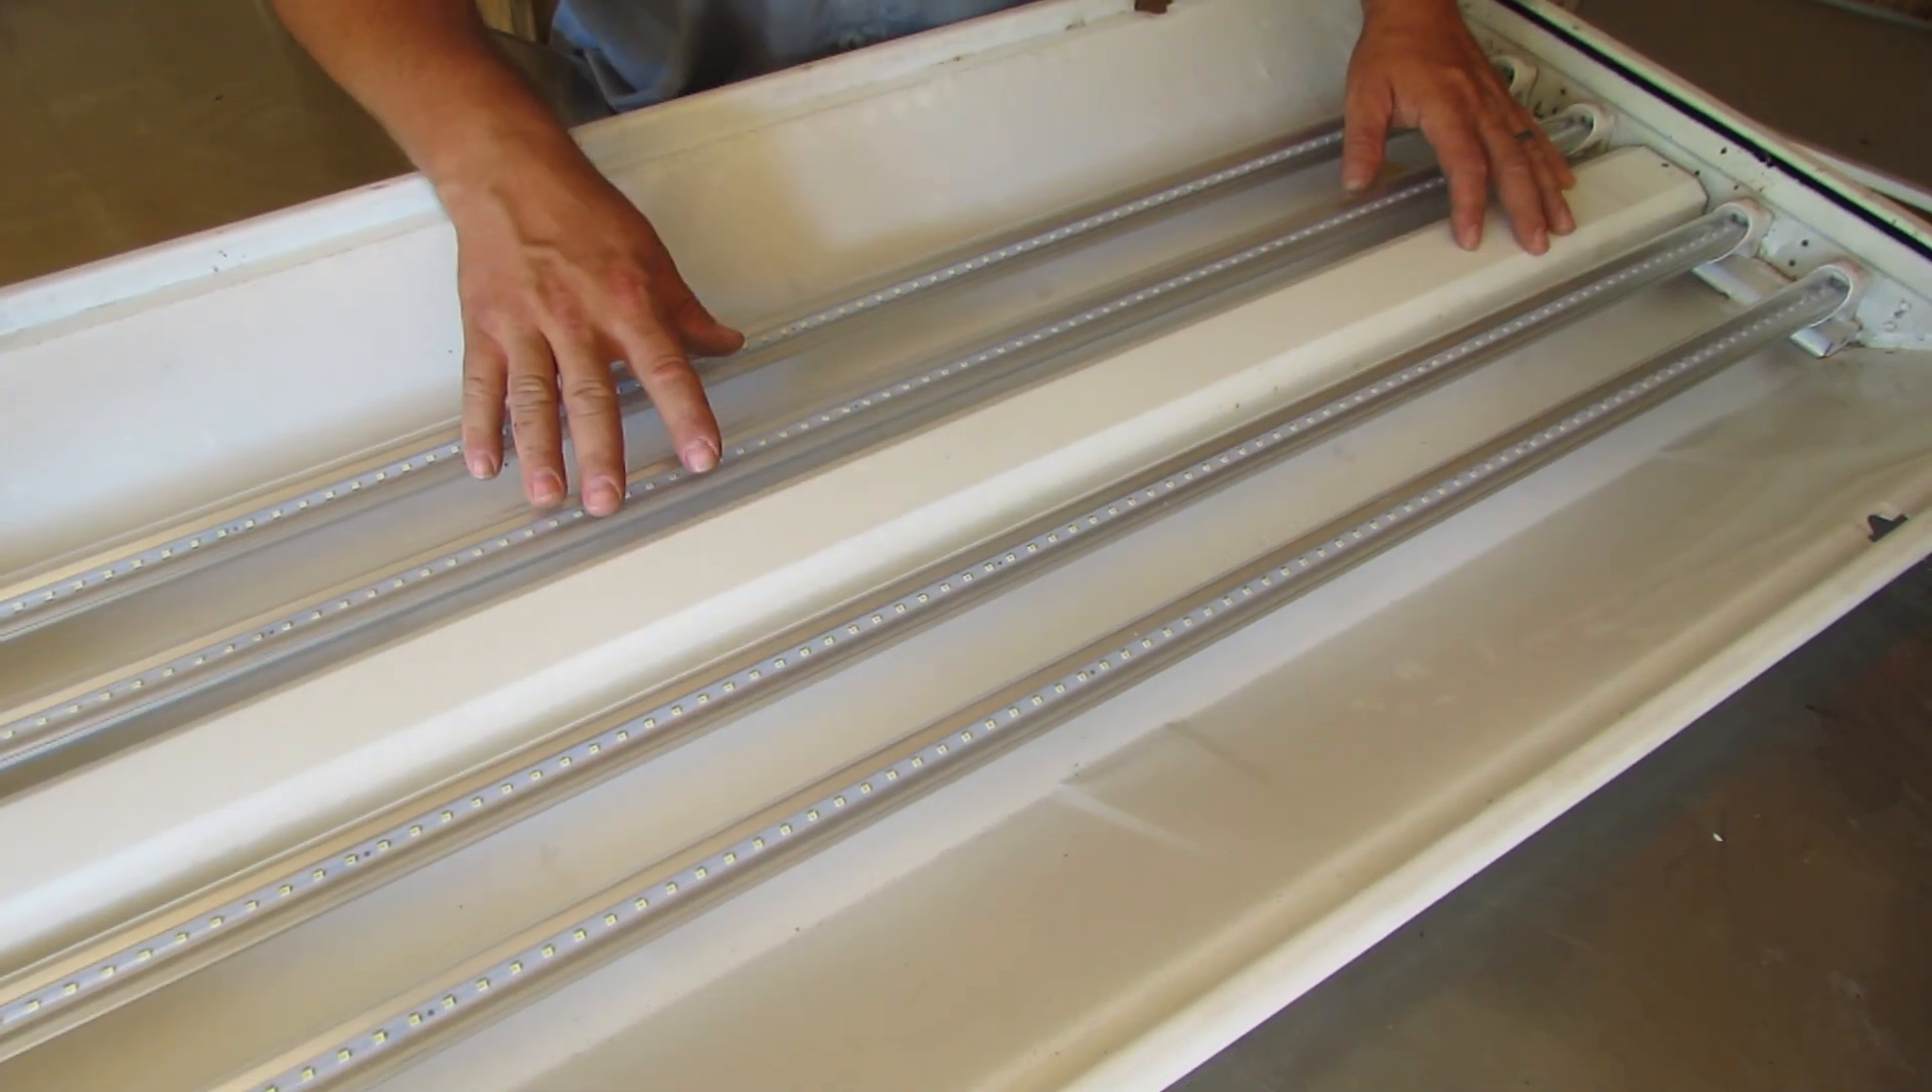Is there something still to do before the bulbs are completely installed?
No.